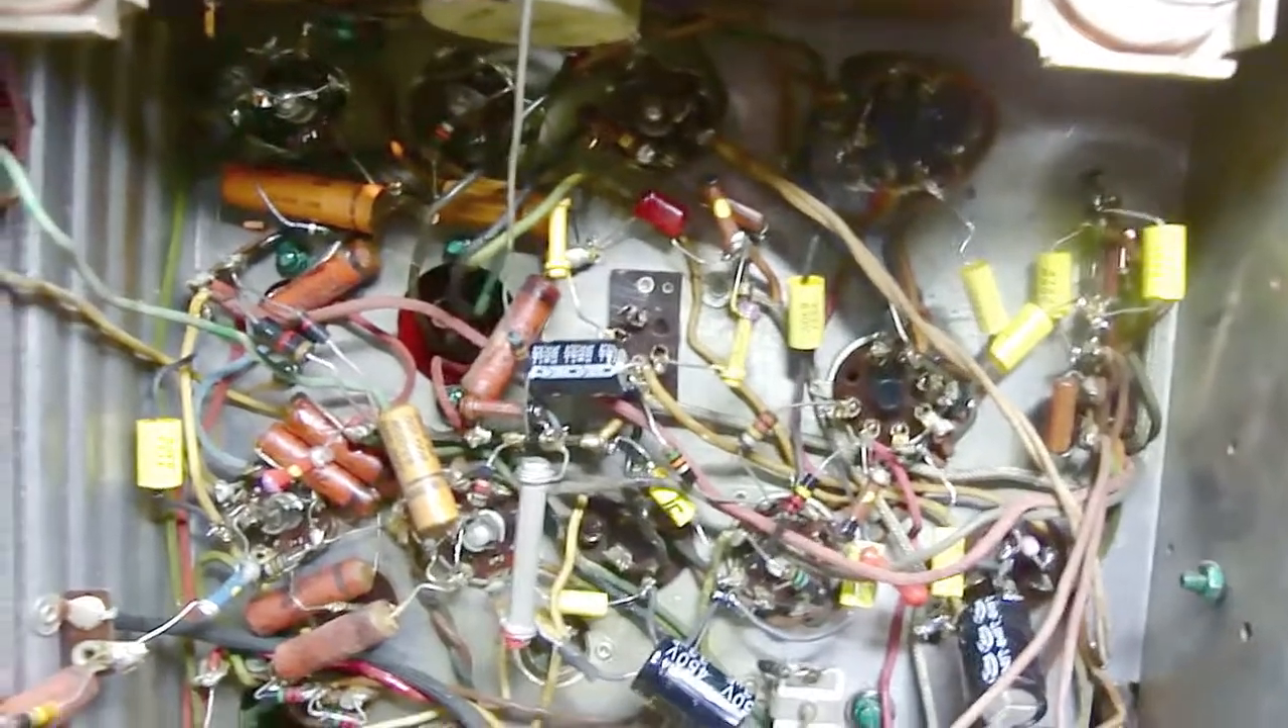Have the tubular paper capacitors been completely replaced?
No.